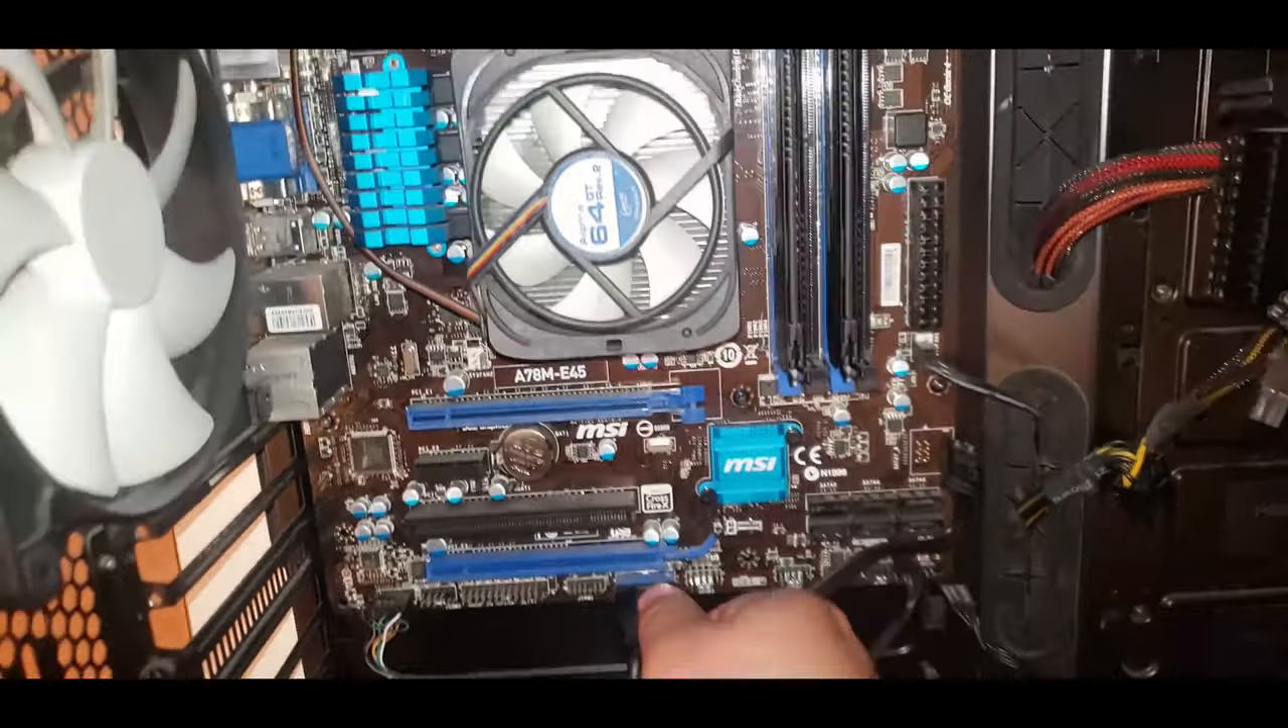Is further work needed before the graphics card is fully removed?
No.